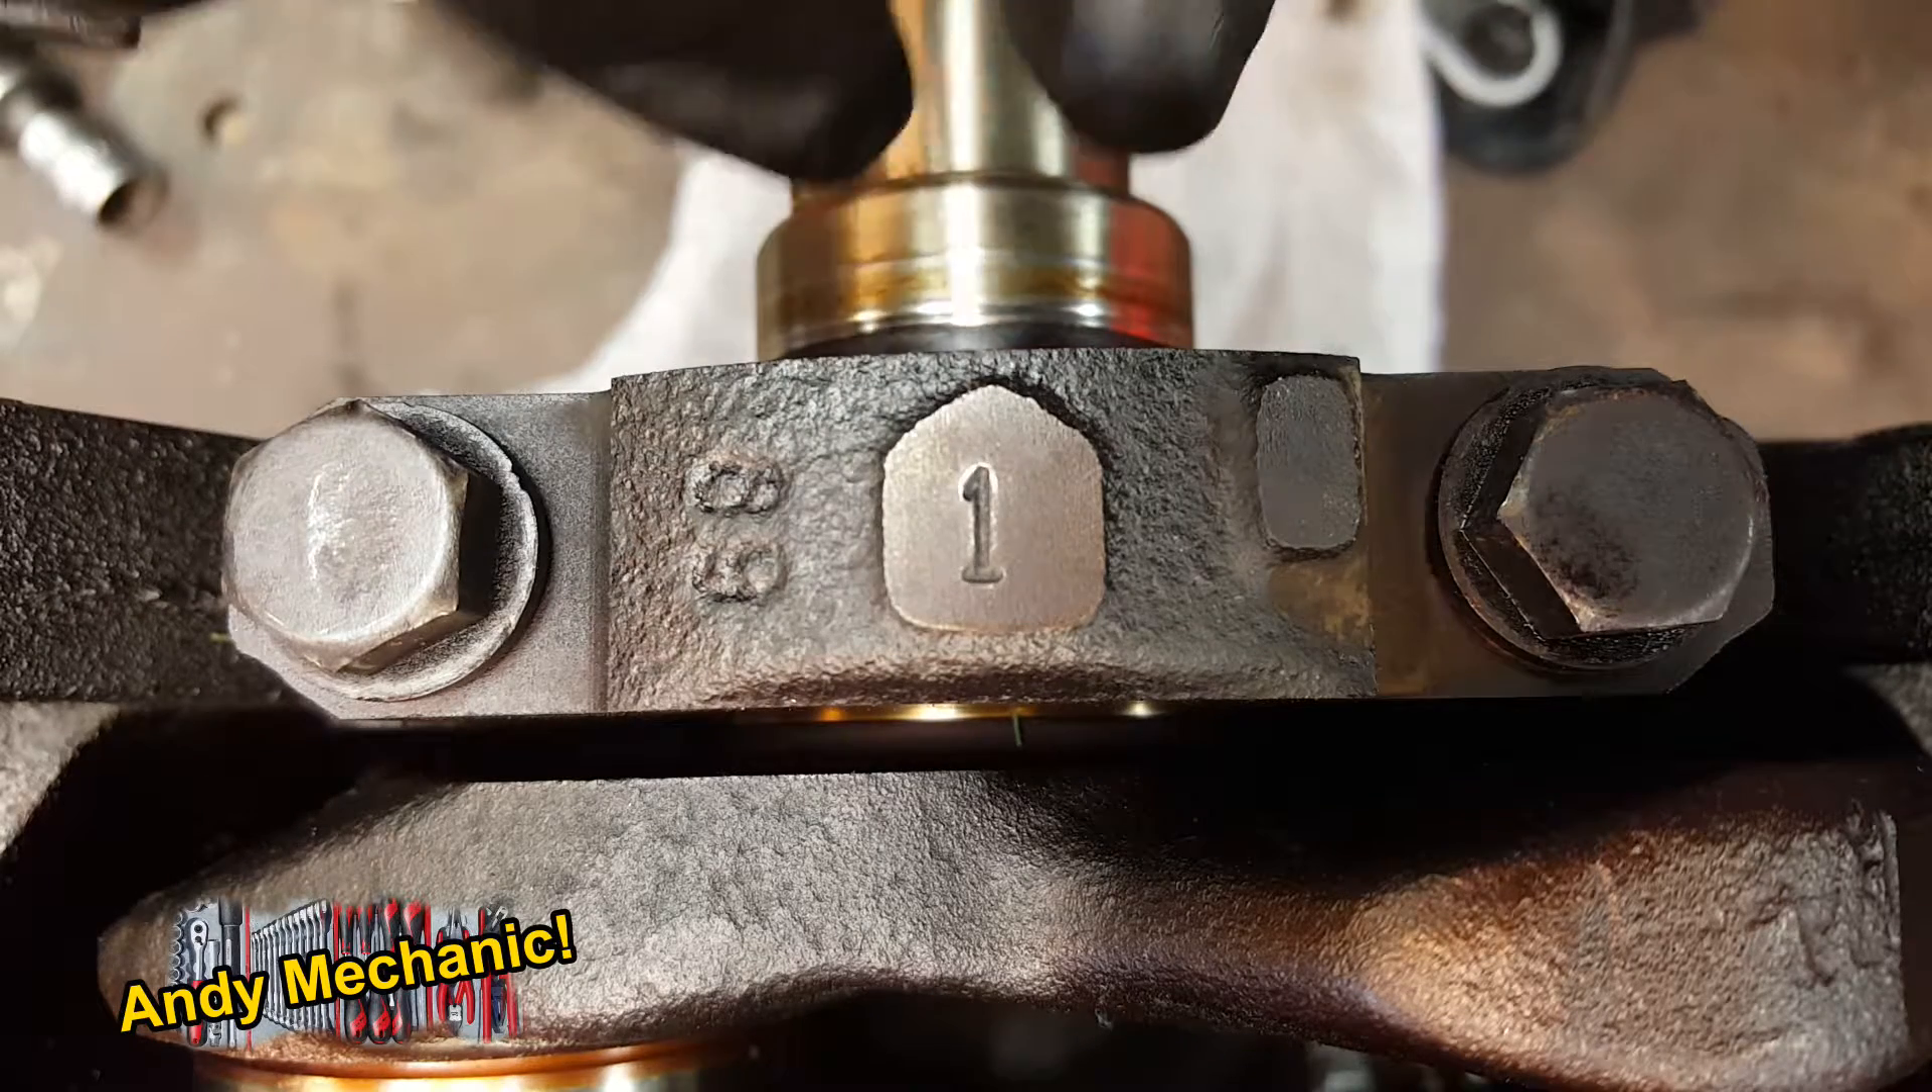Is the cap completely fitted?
Yes.